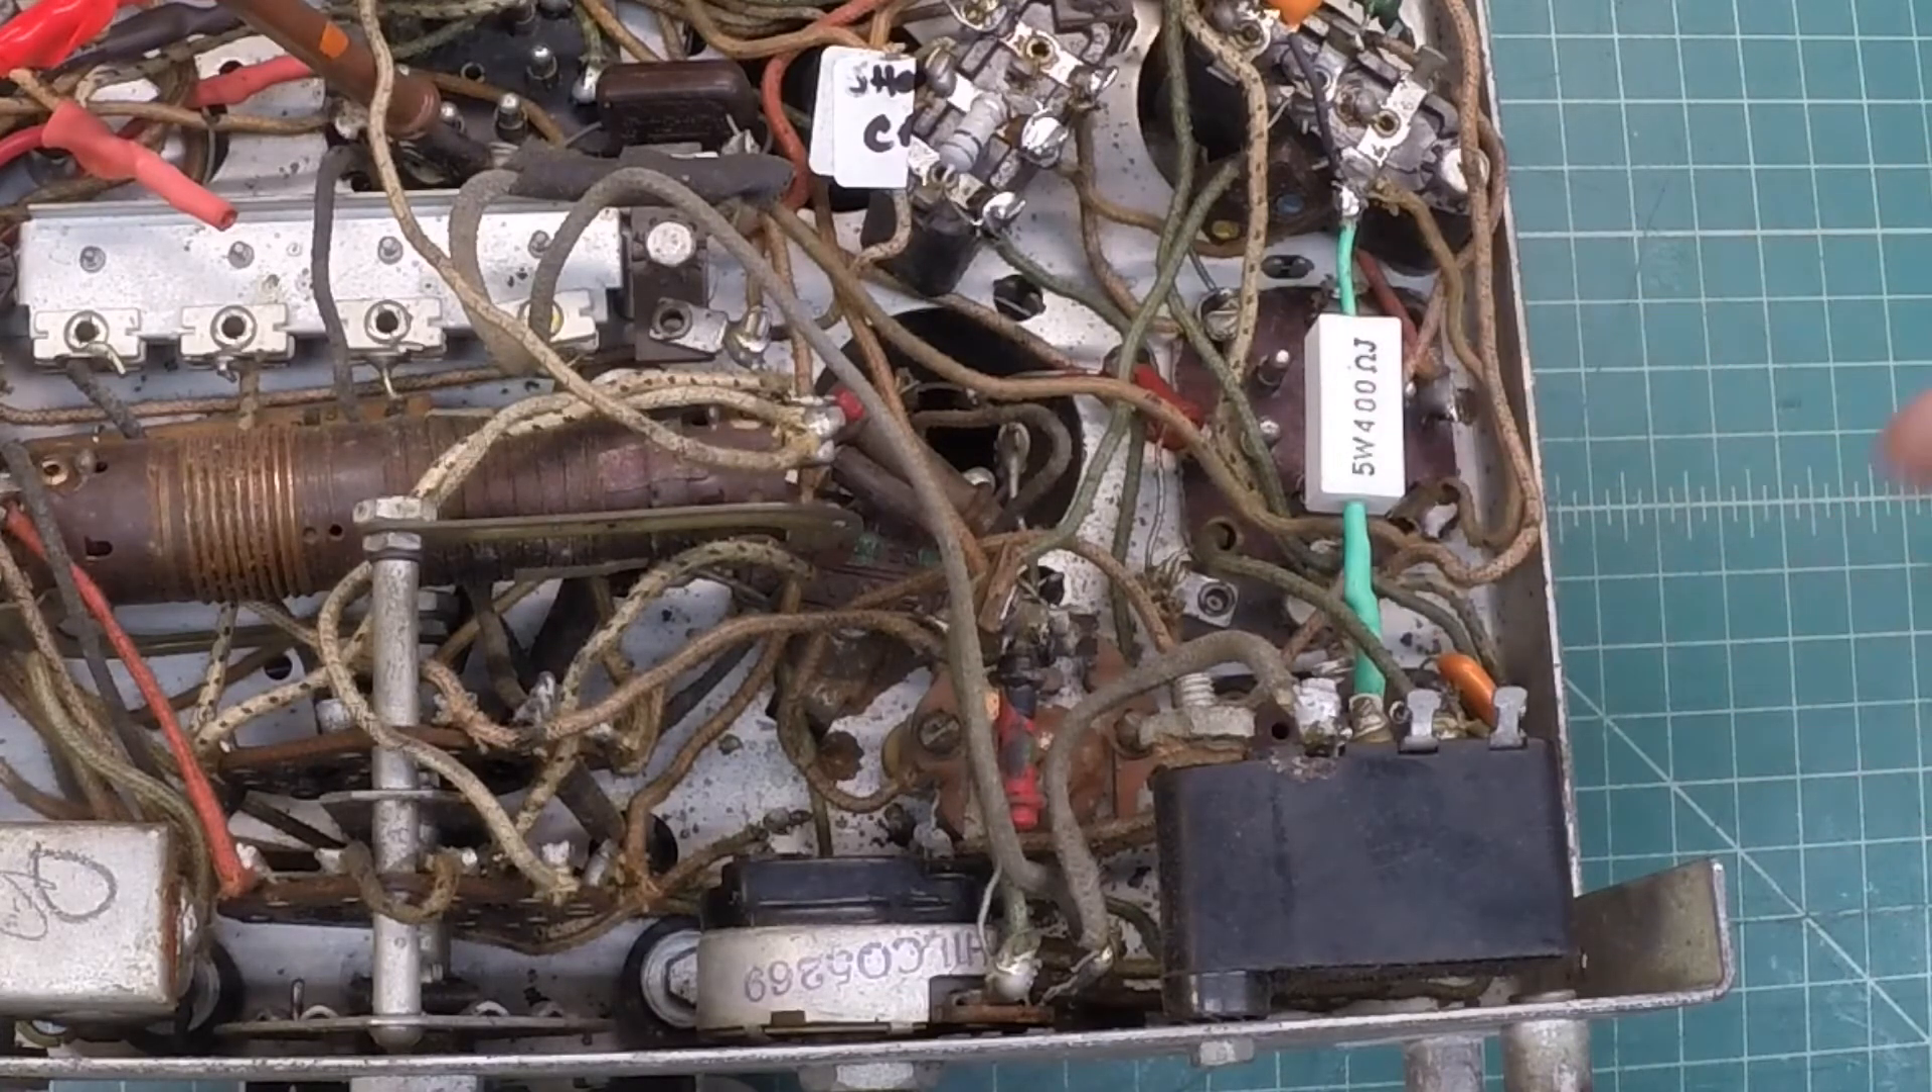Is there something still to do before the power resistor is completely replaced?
No.